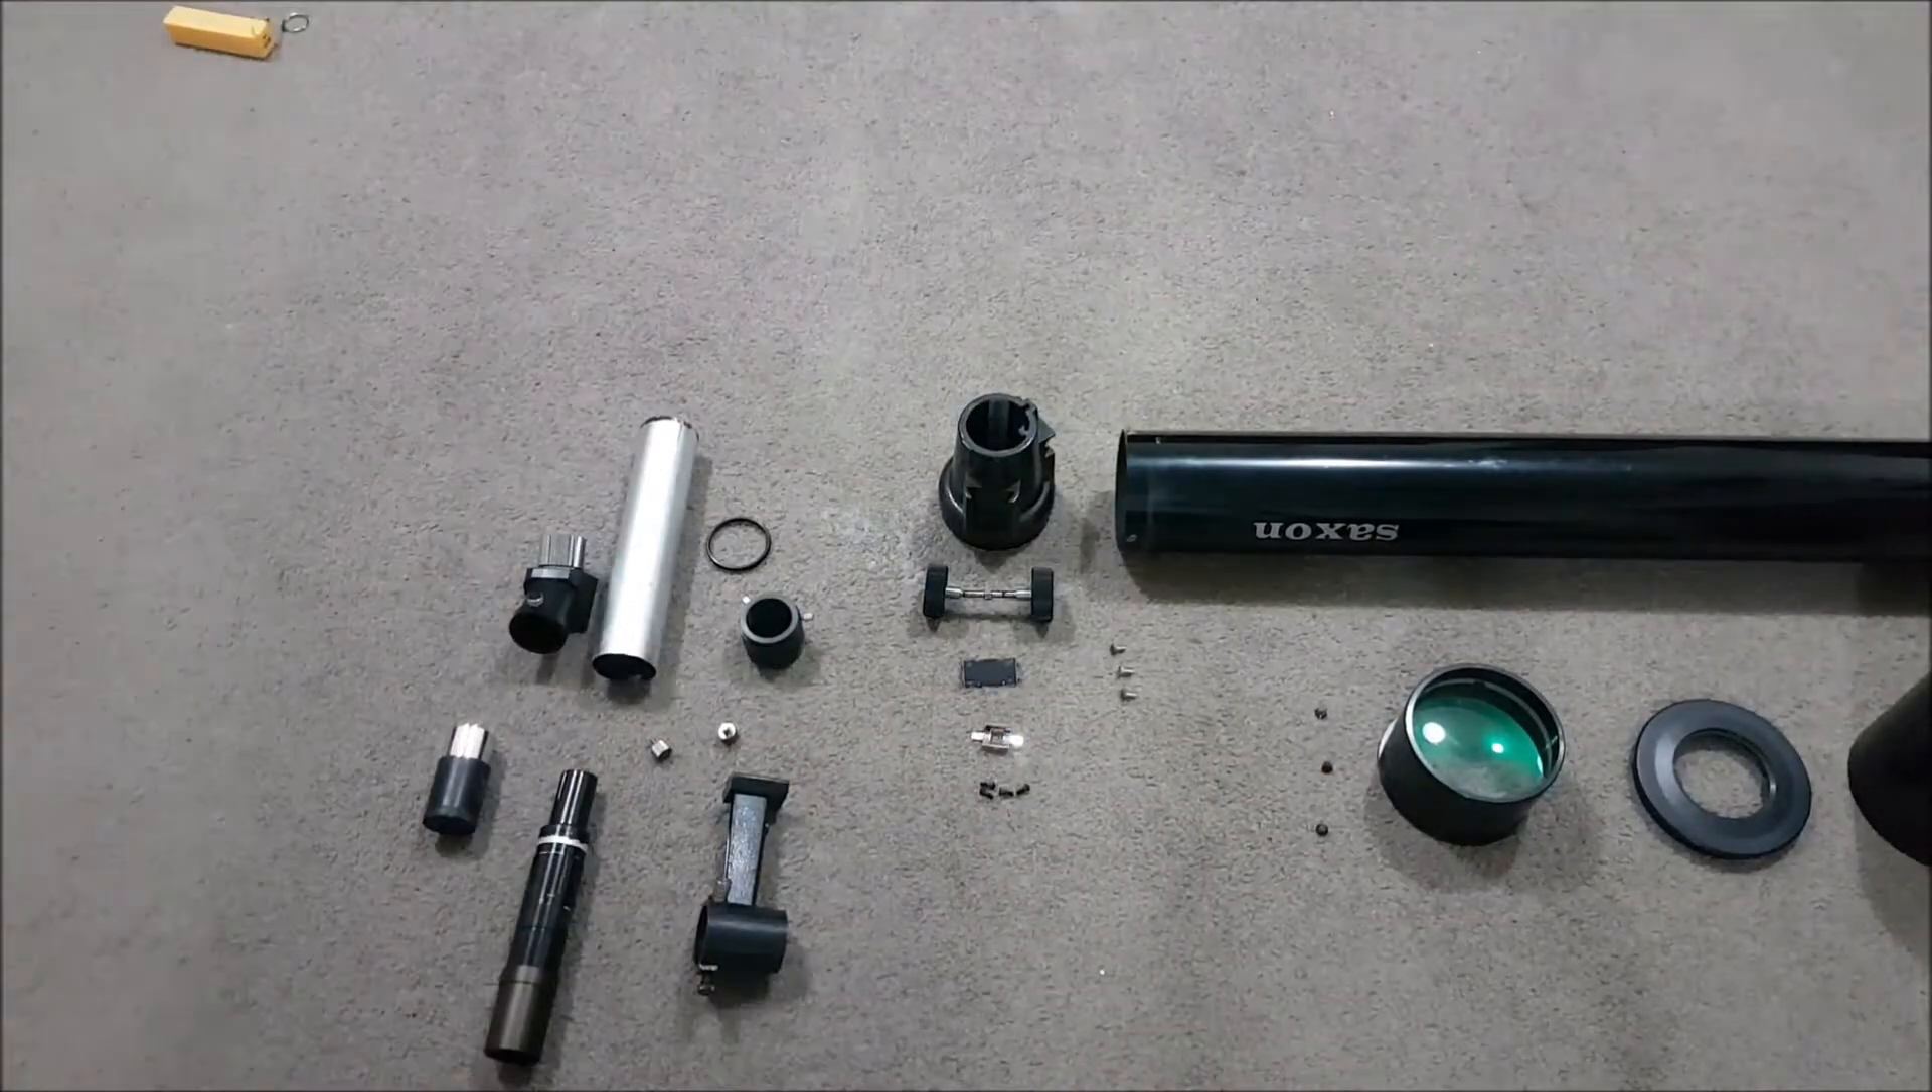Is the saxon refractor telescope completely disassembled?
Yes.